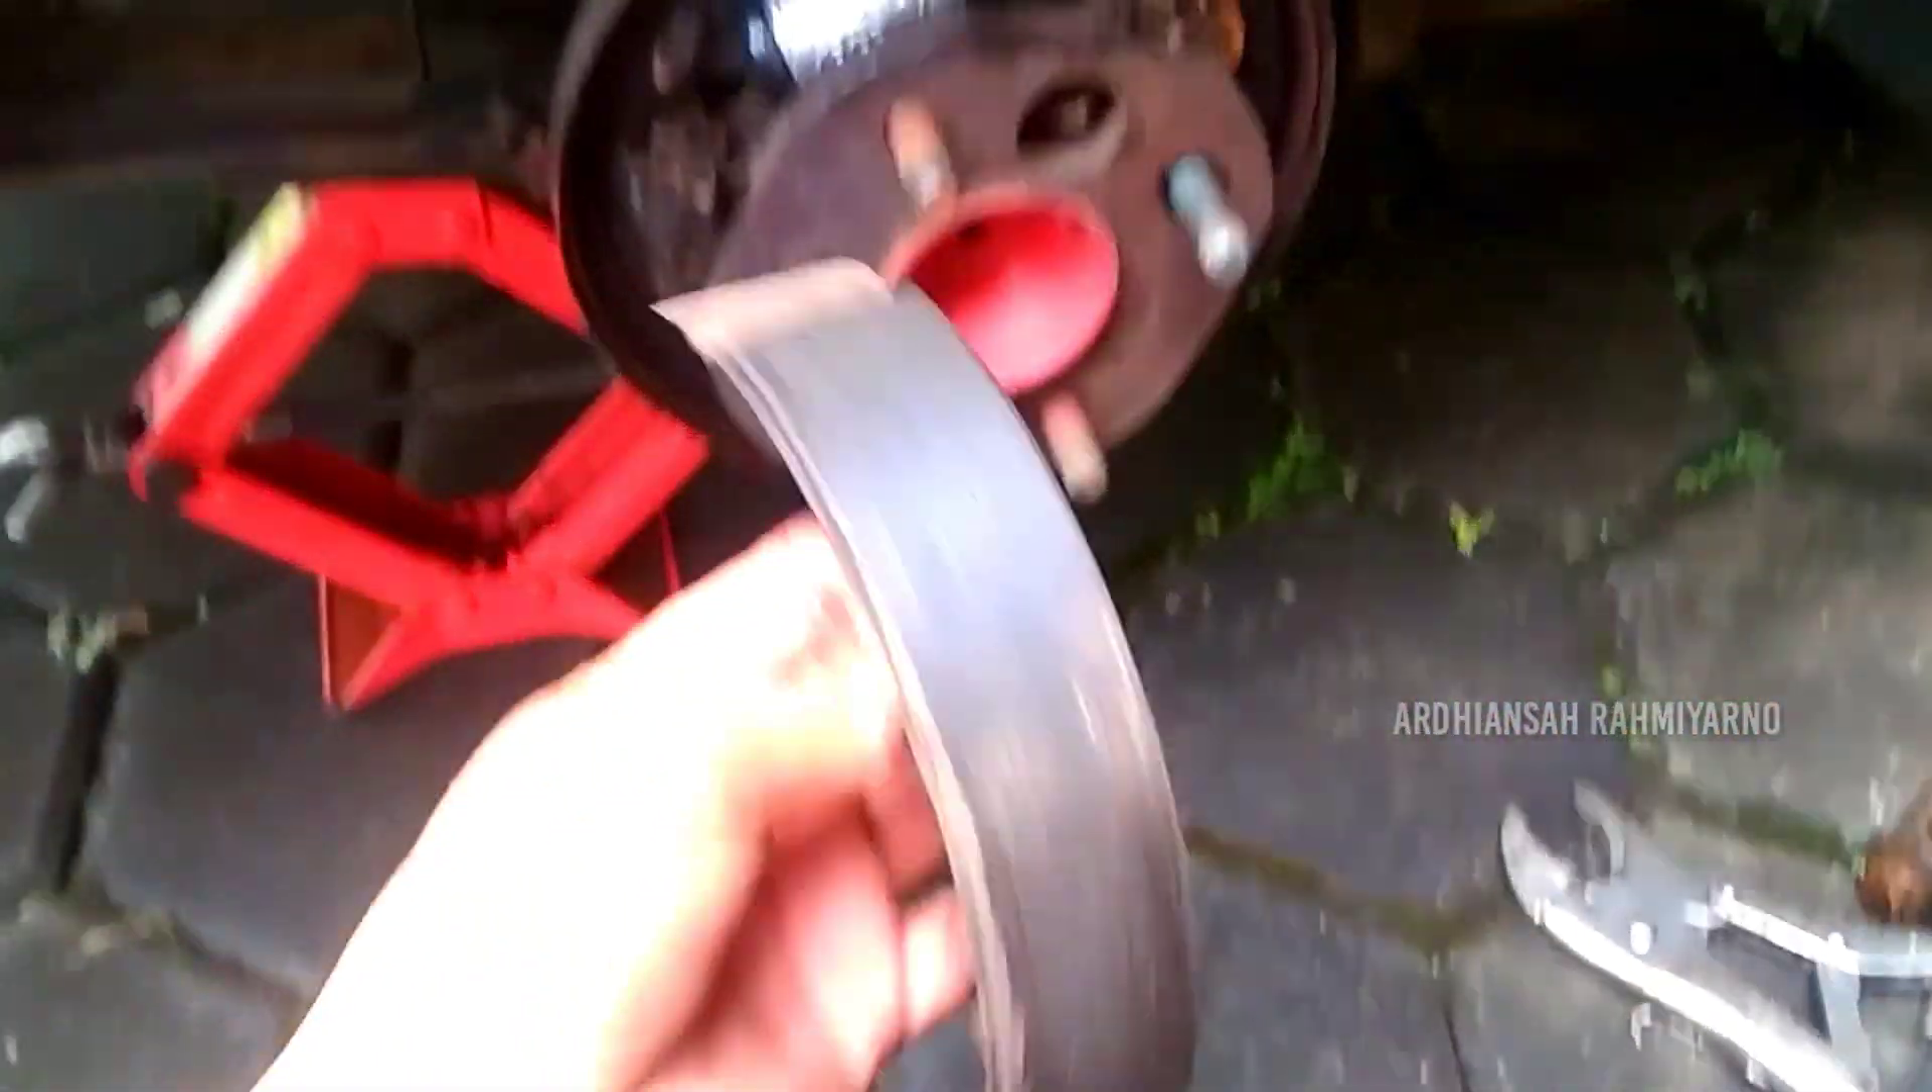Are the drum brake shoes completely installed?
No.